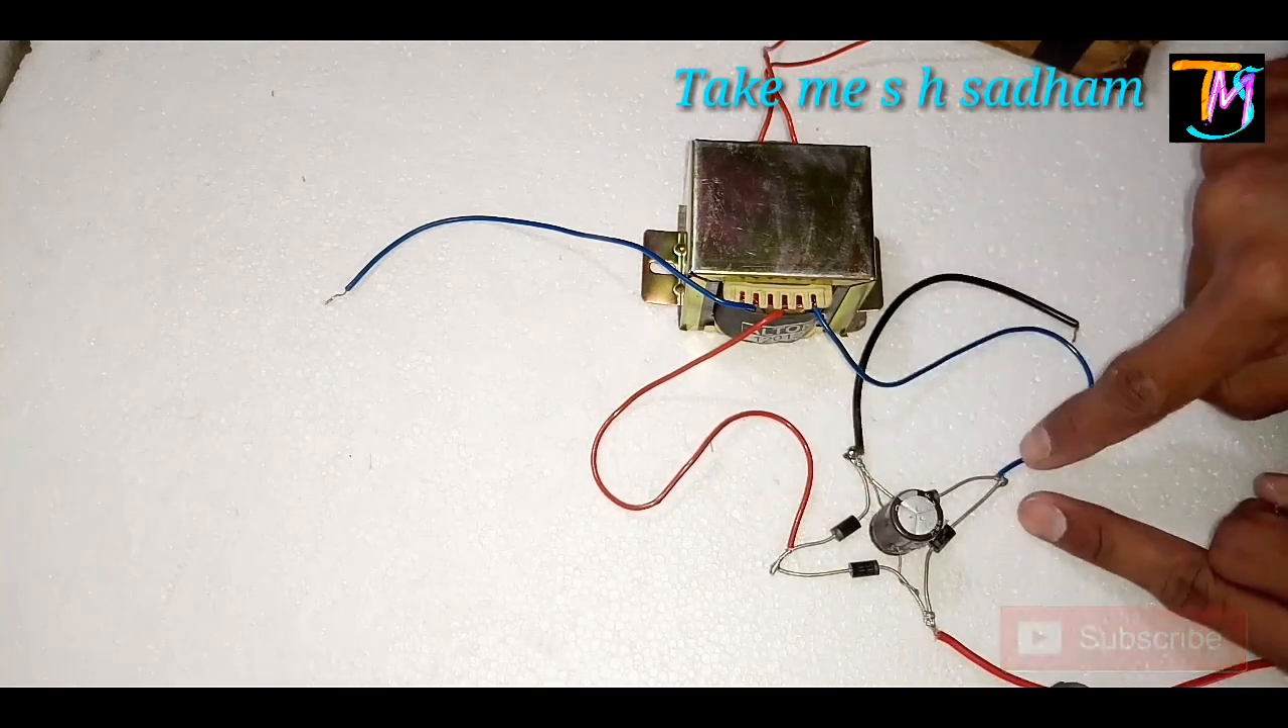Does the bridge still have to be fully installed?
No.